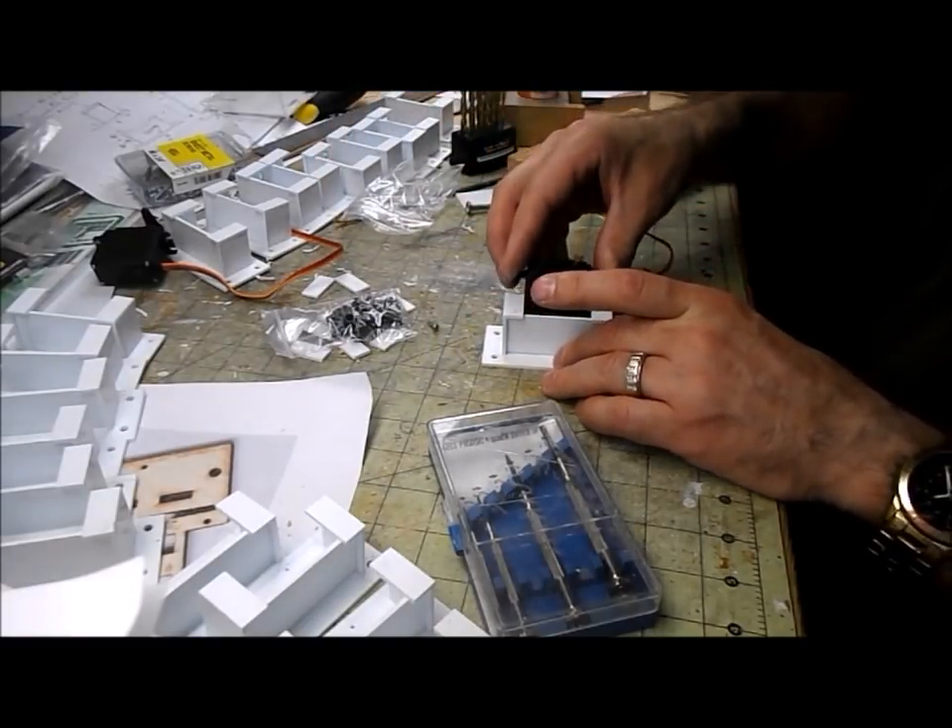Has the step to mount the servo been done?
No.